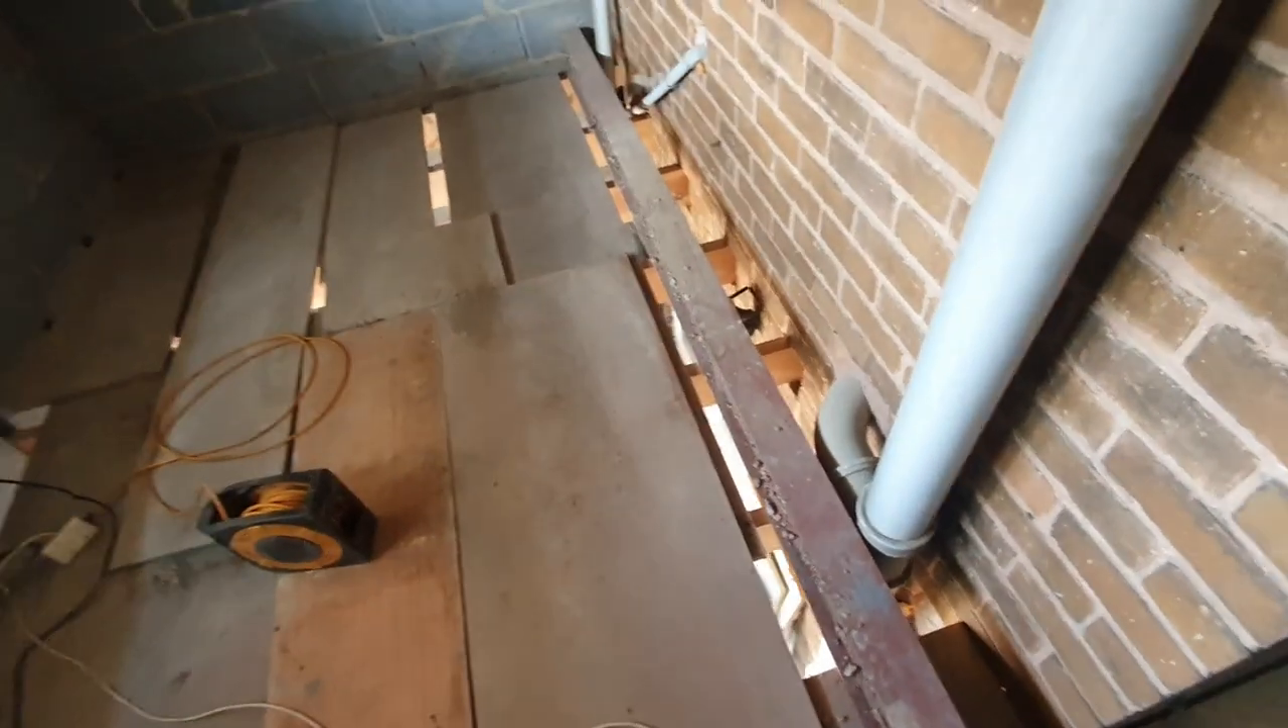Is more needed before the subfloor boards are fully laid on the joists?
Yes.